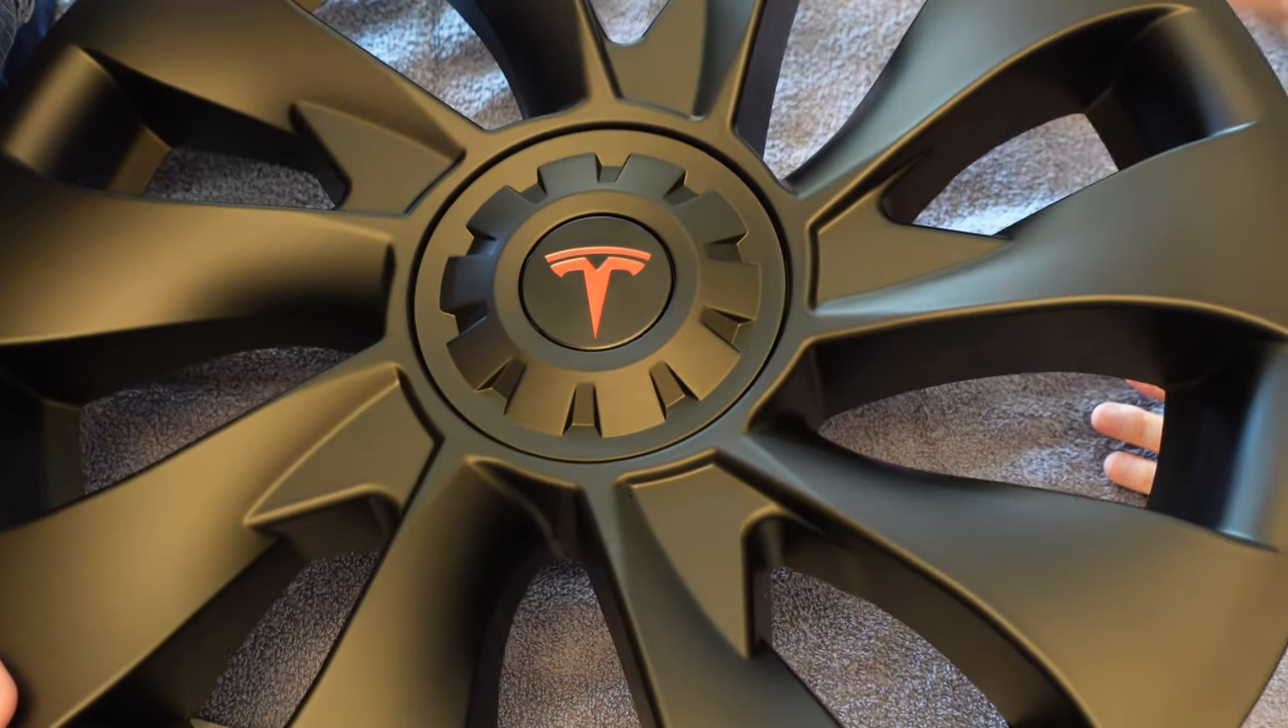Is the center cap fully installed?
Yes.